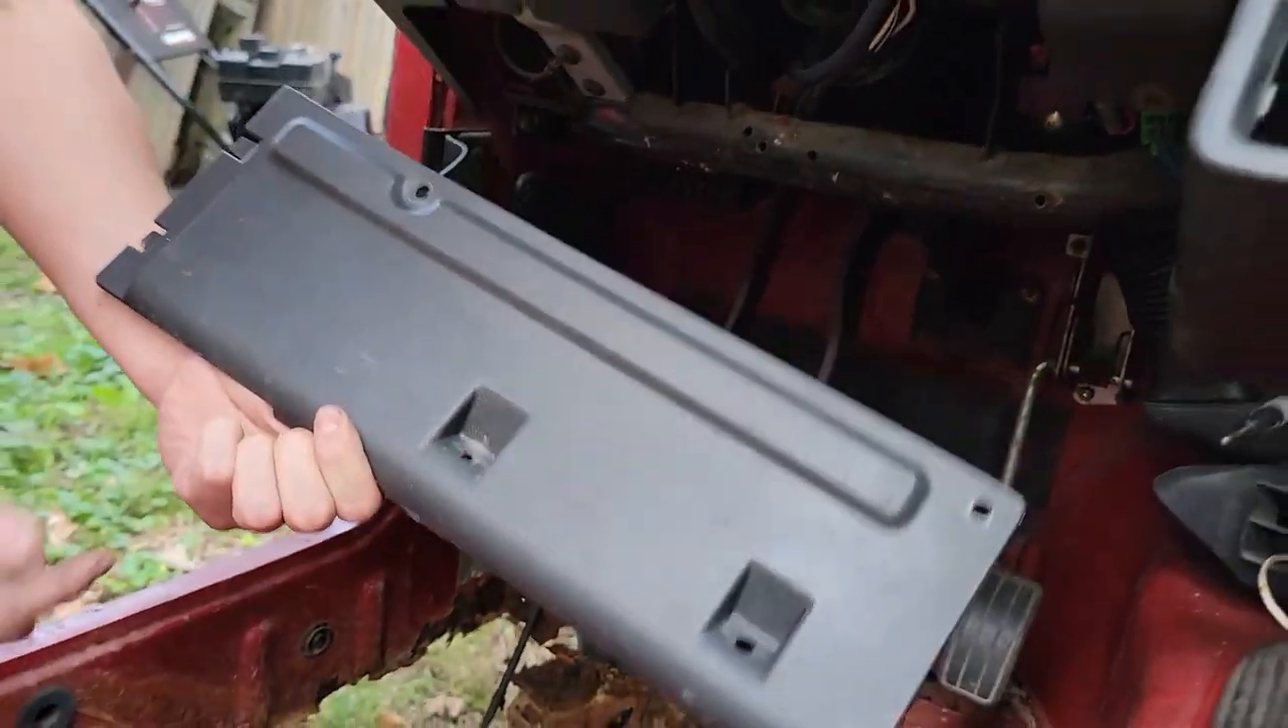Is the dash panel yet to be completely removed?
No.